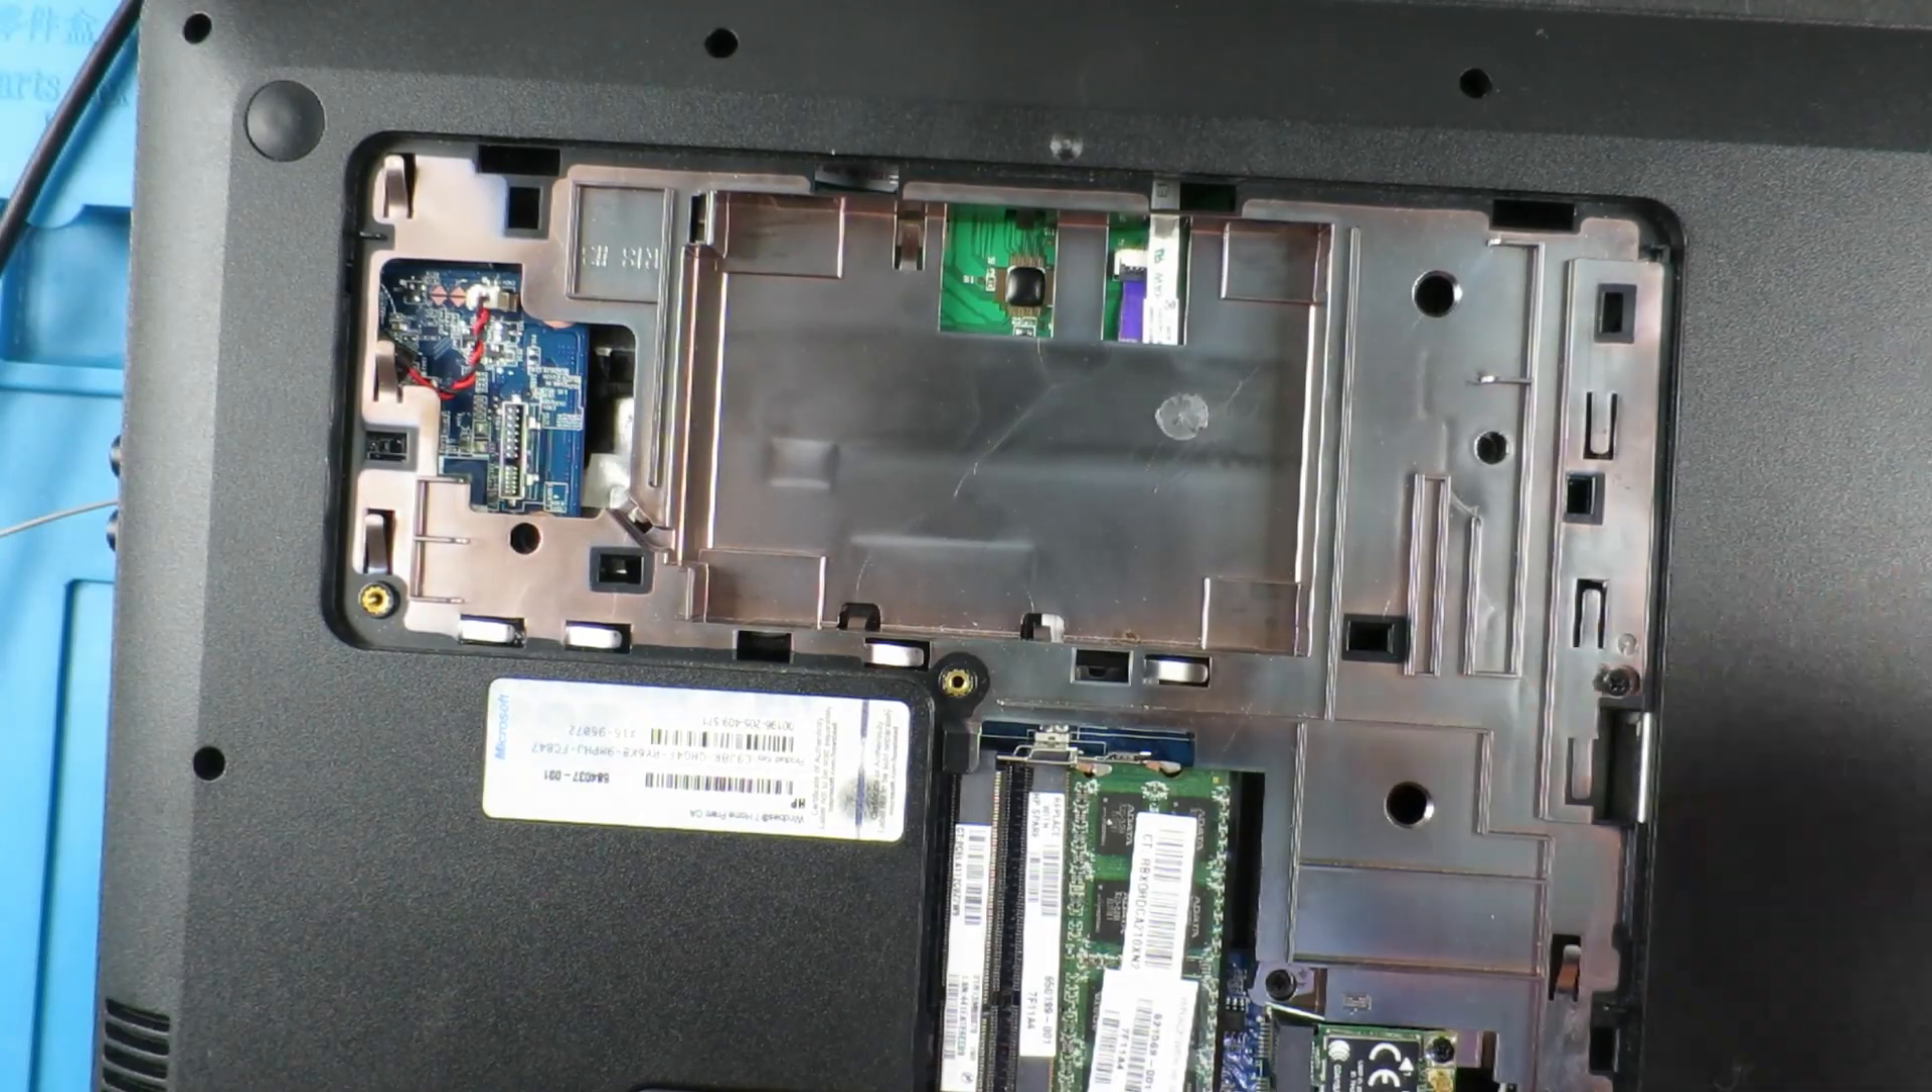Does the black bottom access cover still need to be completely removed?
No.